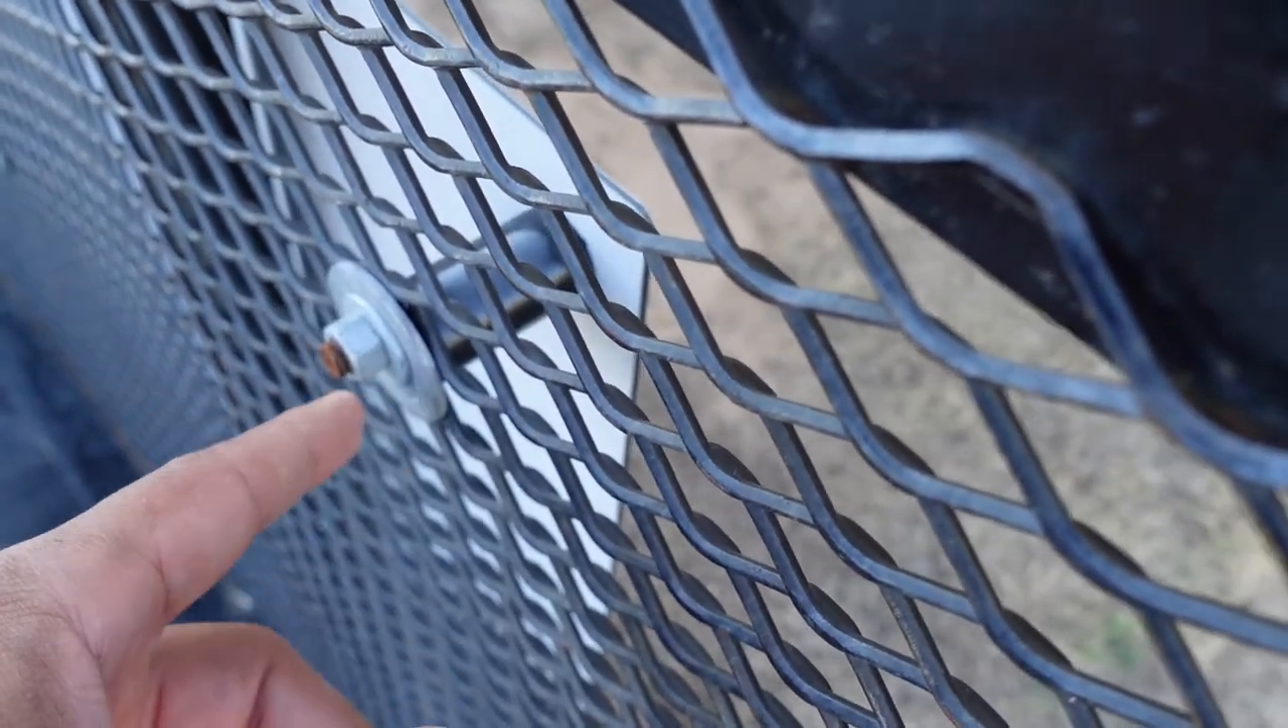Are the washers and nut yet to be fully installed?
No.